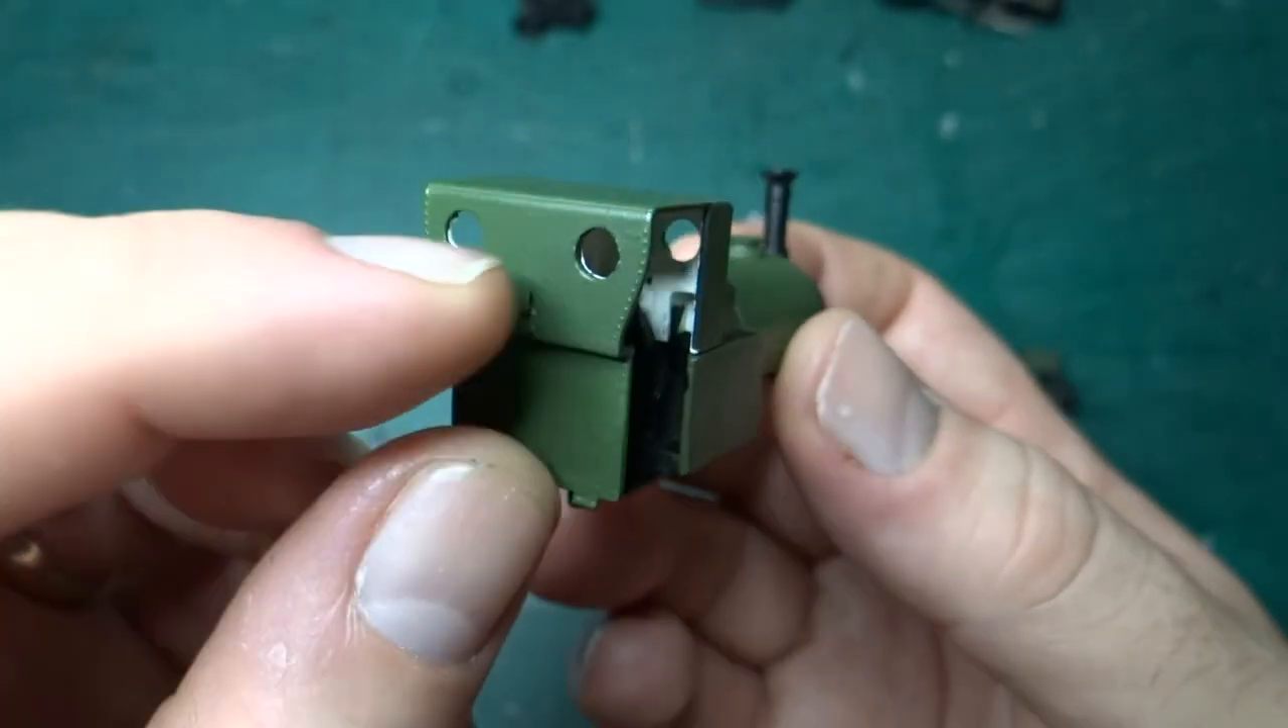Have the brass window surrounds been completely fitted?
No.